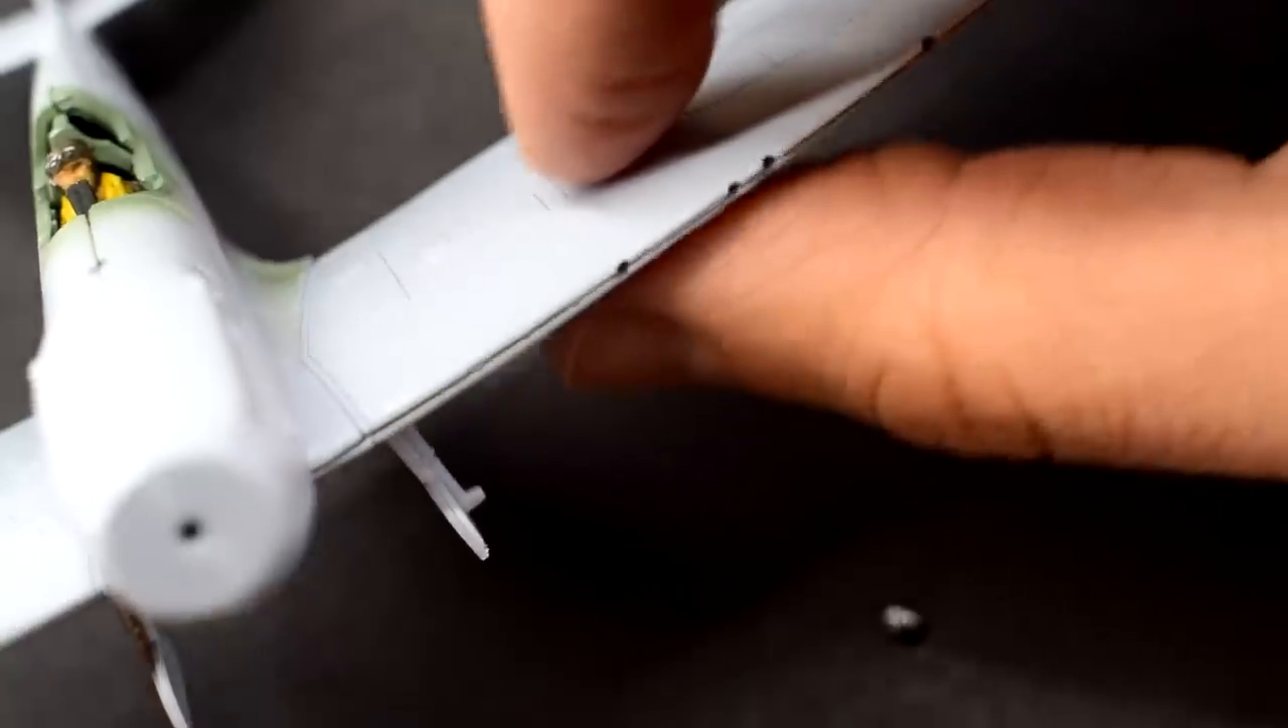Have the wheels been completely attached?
No.